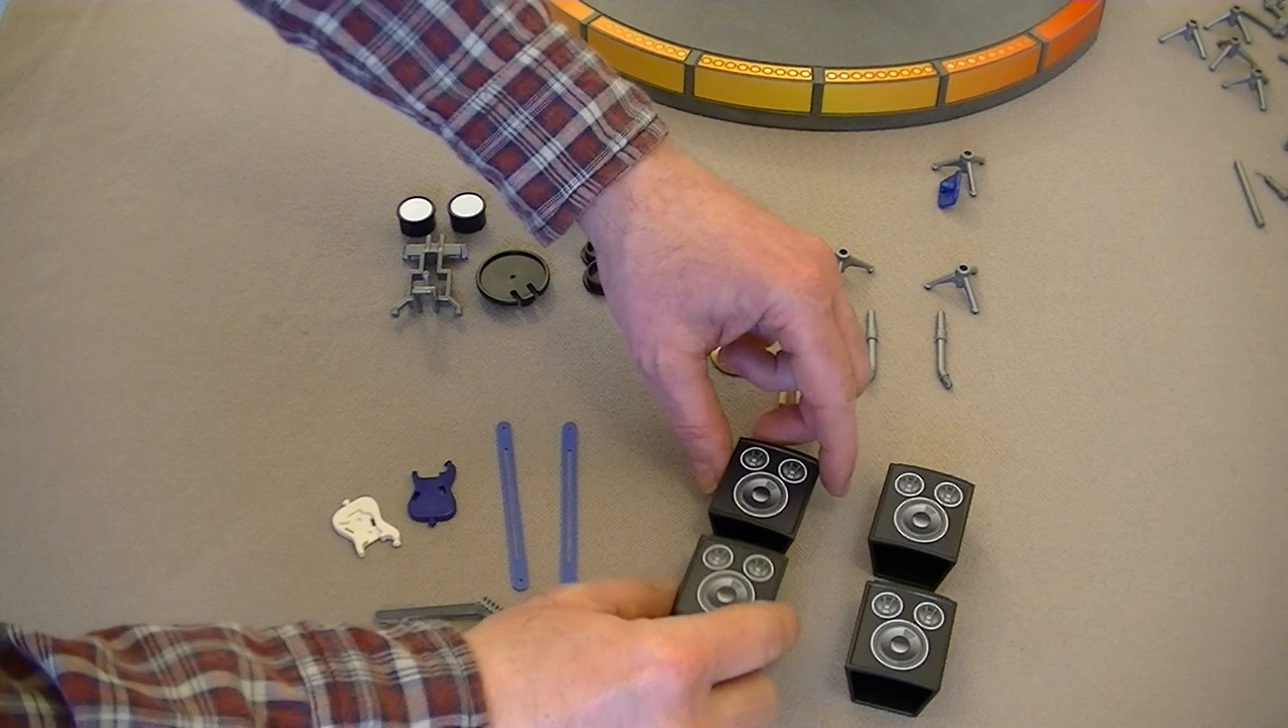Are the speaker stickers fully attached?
Yes.